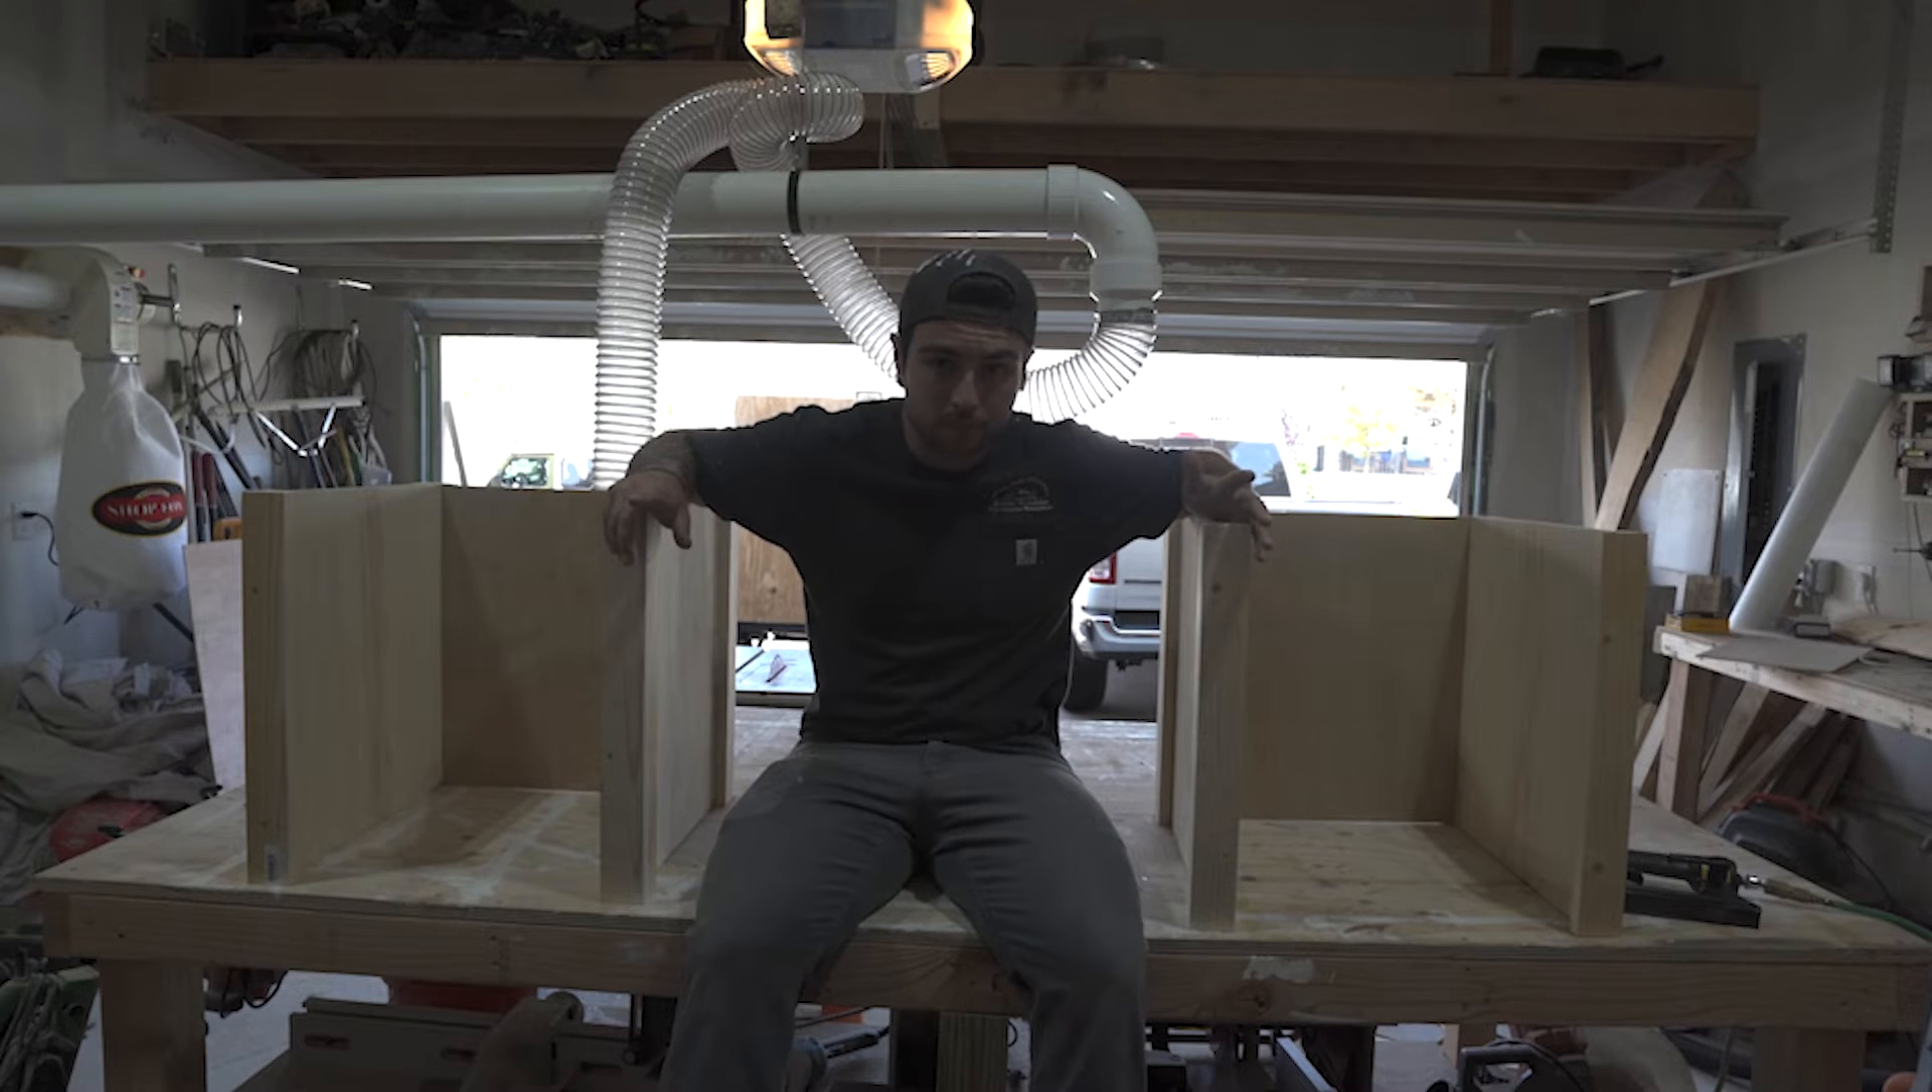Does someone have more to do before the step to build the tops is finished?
Yes.